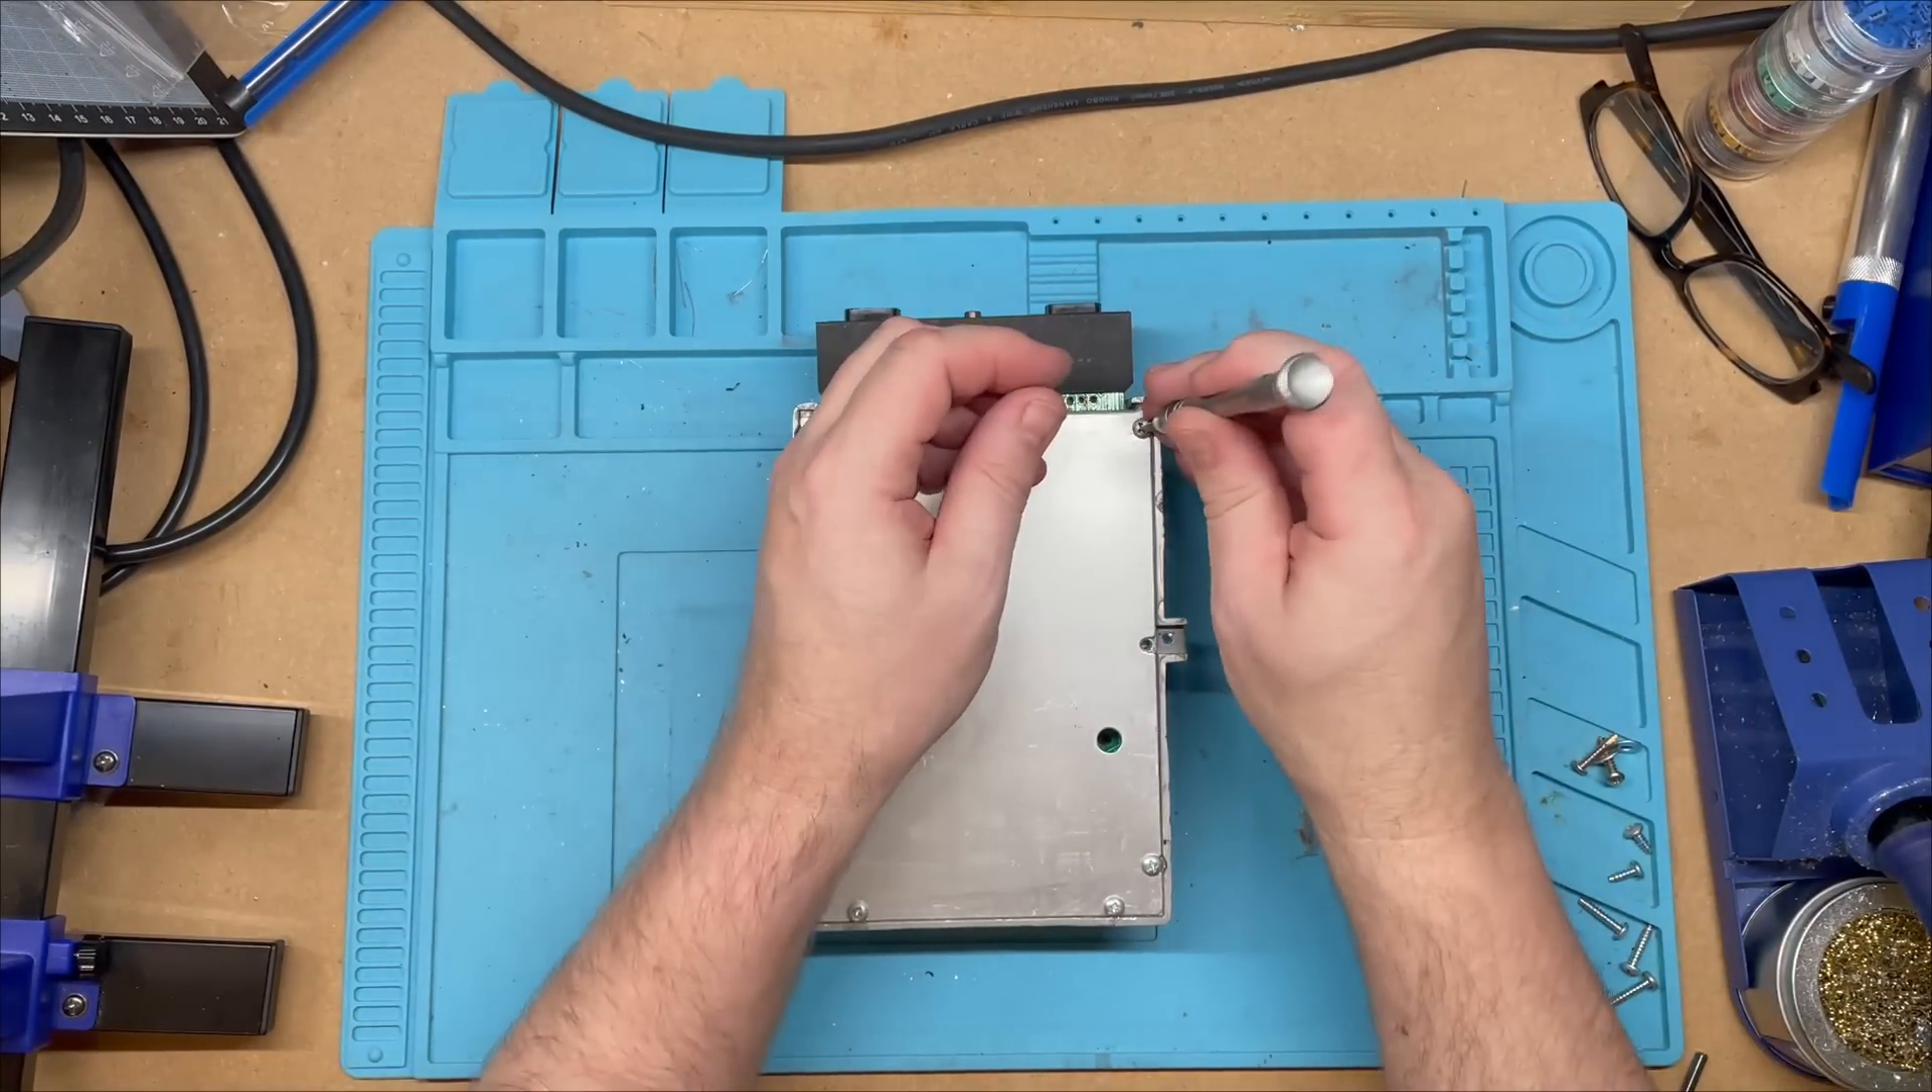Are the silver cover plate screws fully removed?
No.